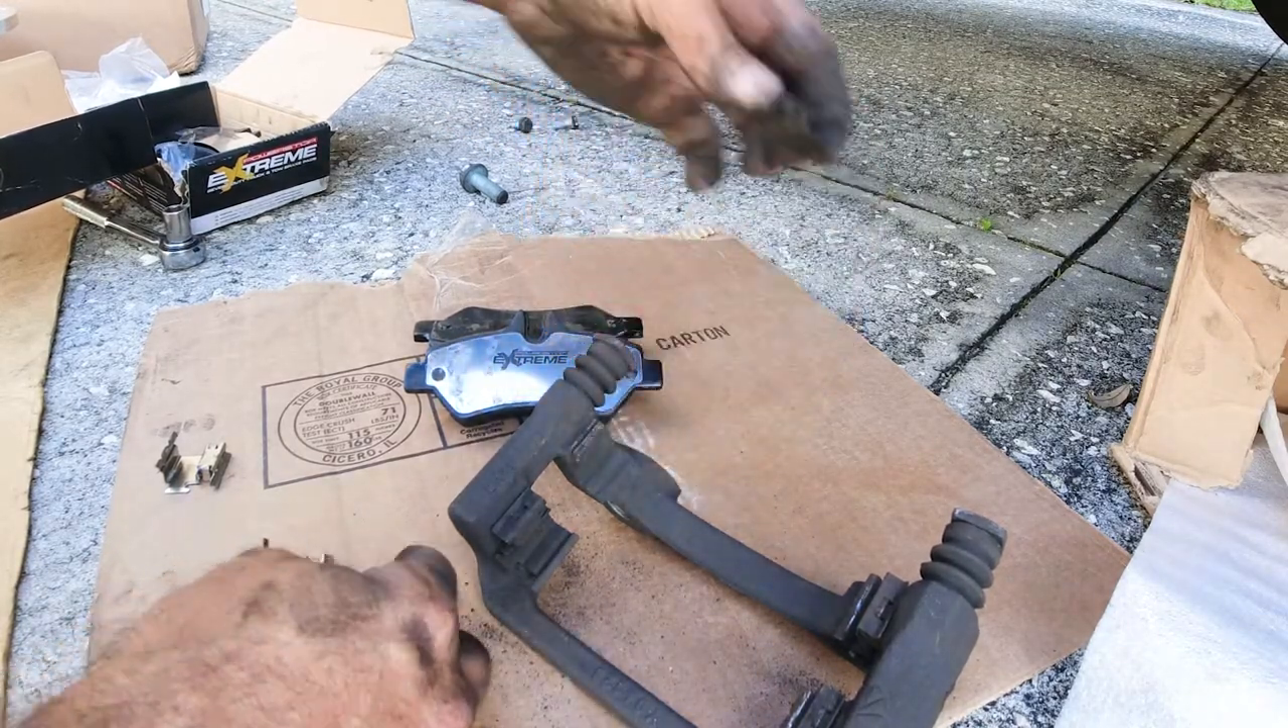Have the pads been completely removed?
Yes.